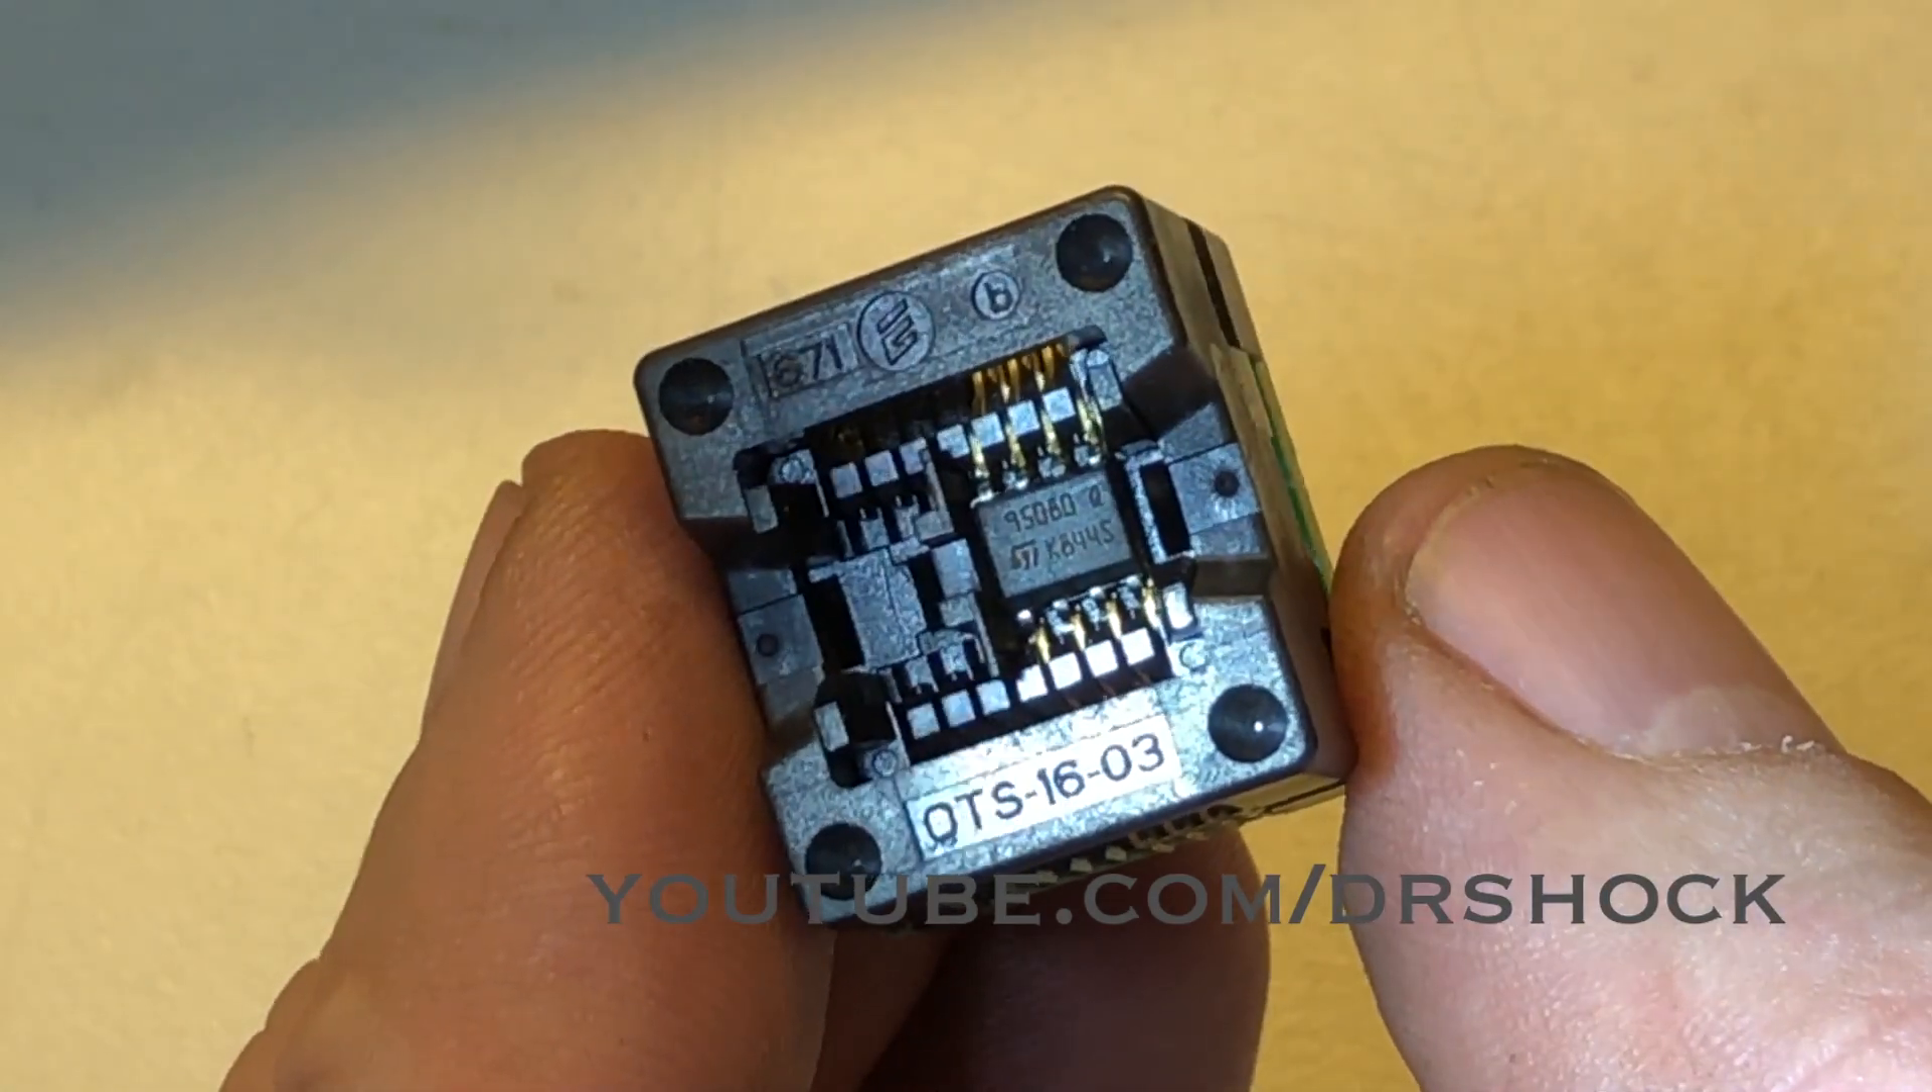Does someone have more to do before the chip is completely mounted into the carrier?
No.